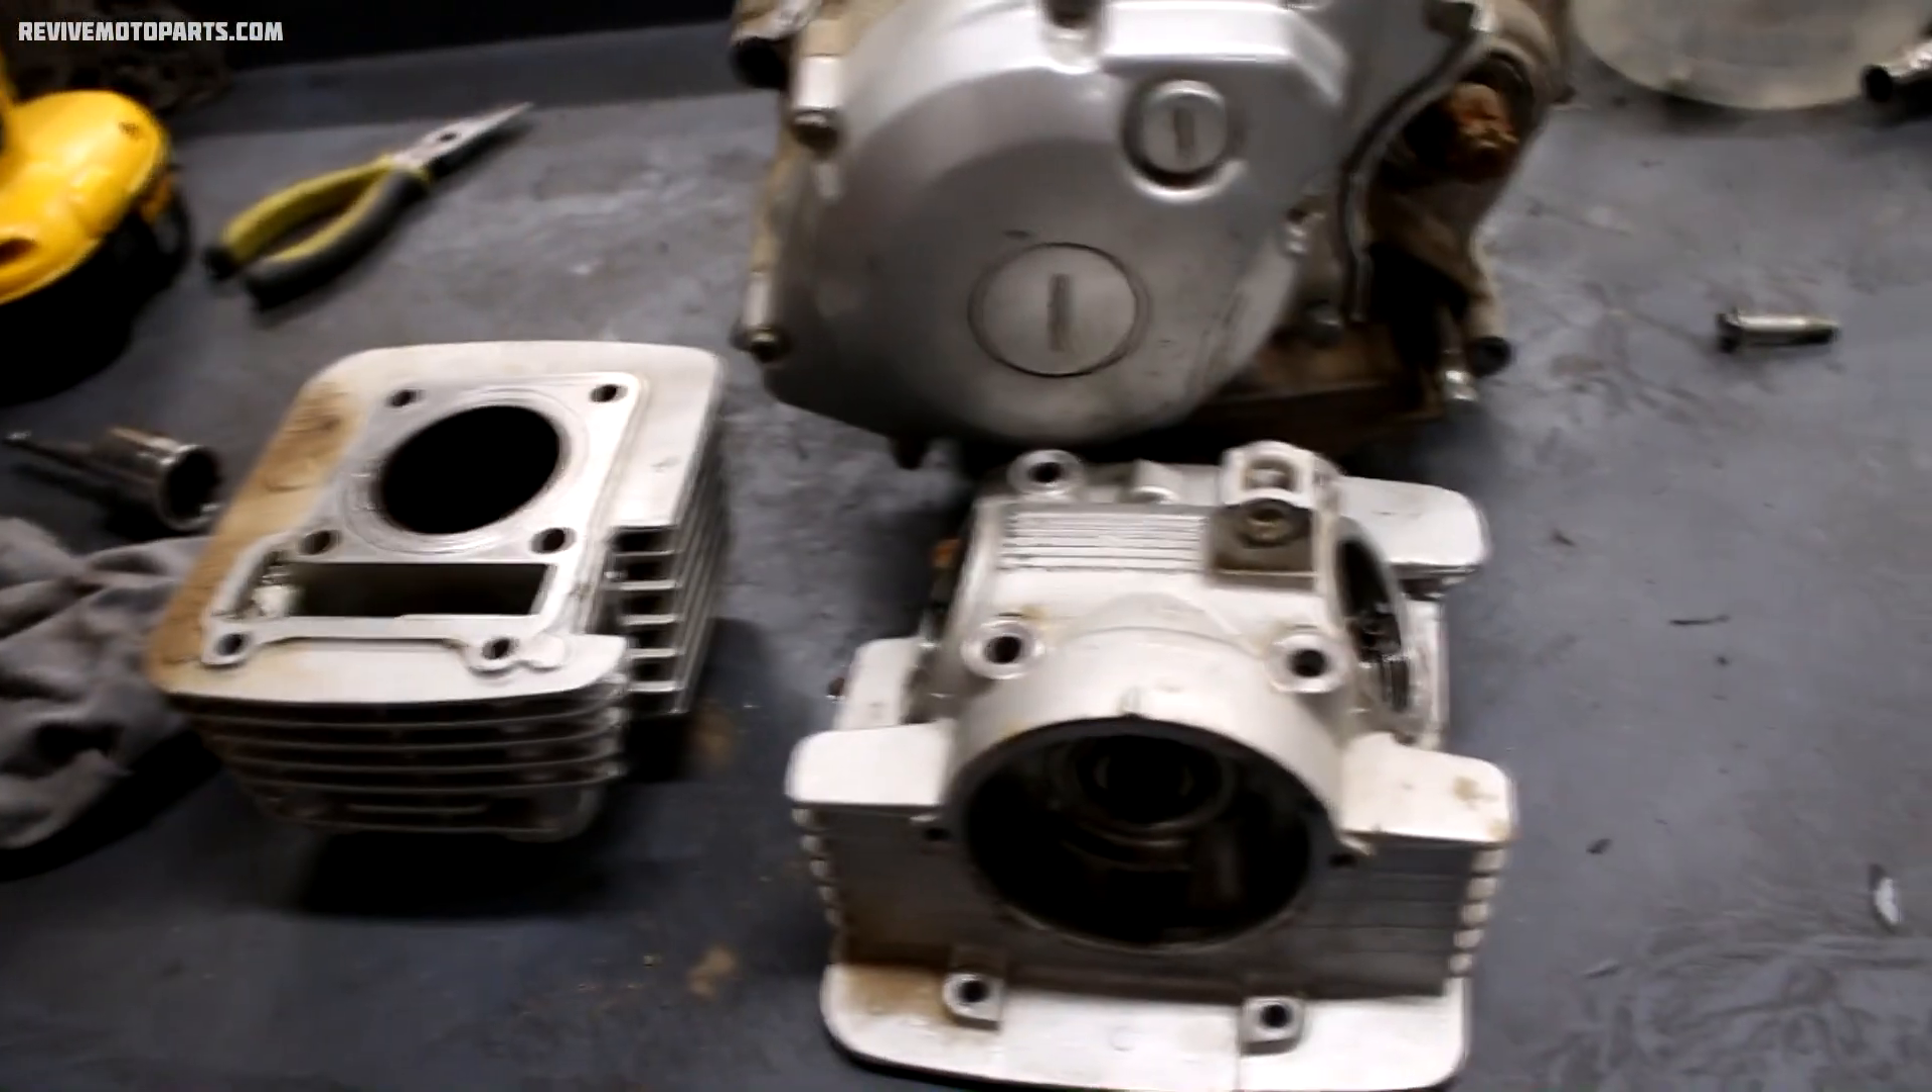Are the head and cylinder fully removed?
Yes.